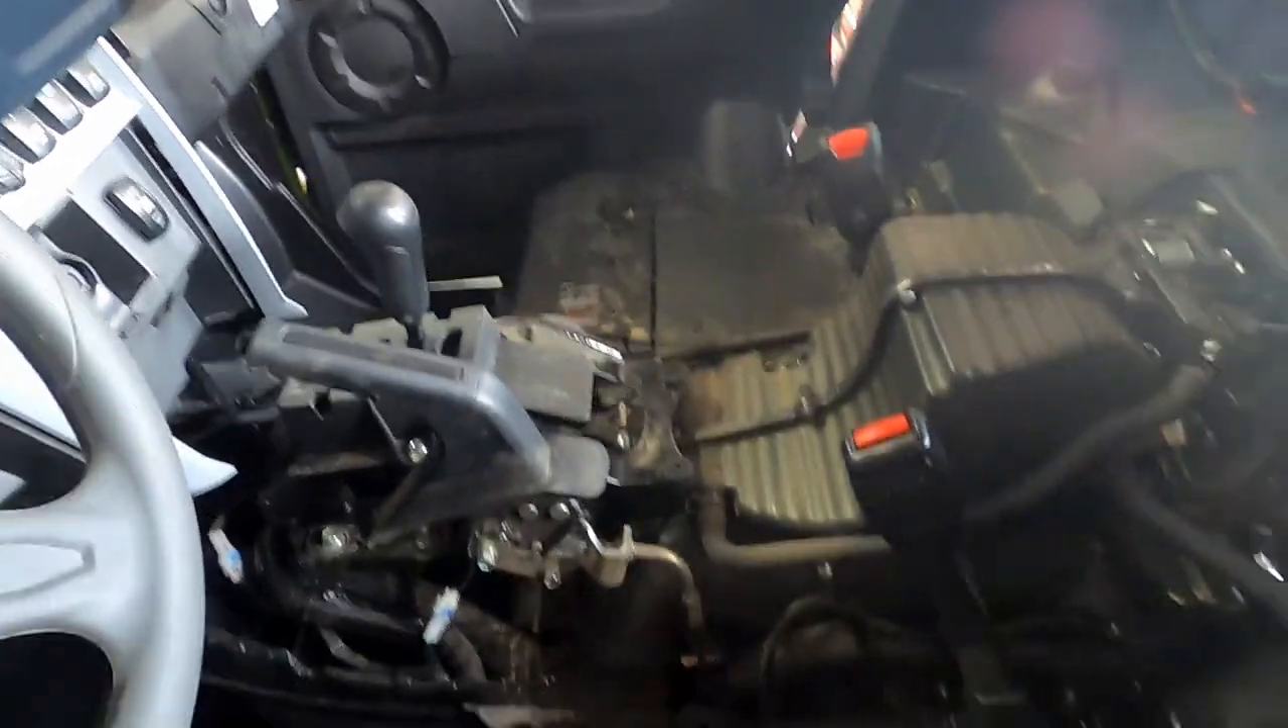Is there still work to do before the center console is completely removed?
No.